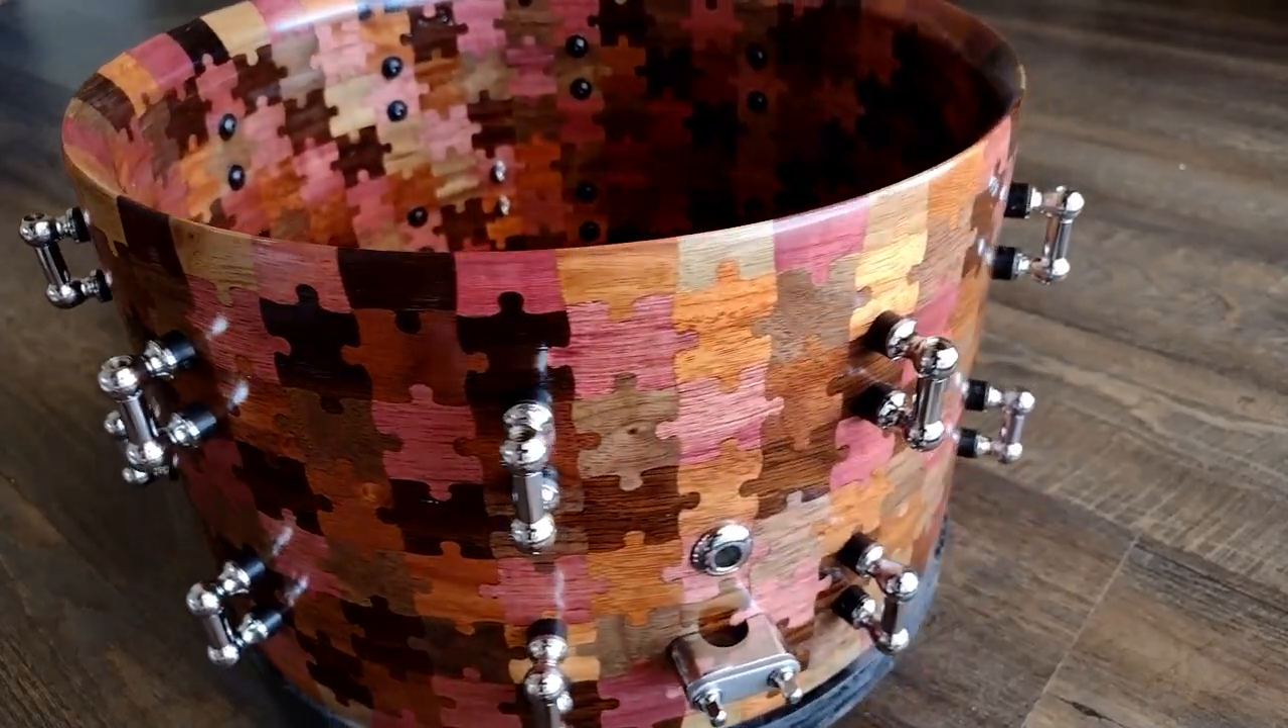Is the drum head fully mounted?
No.